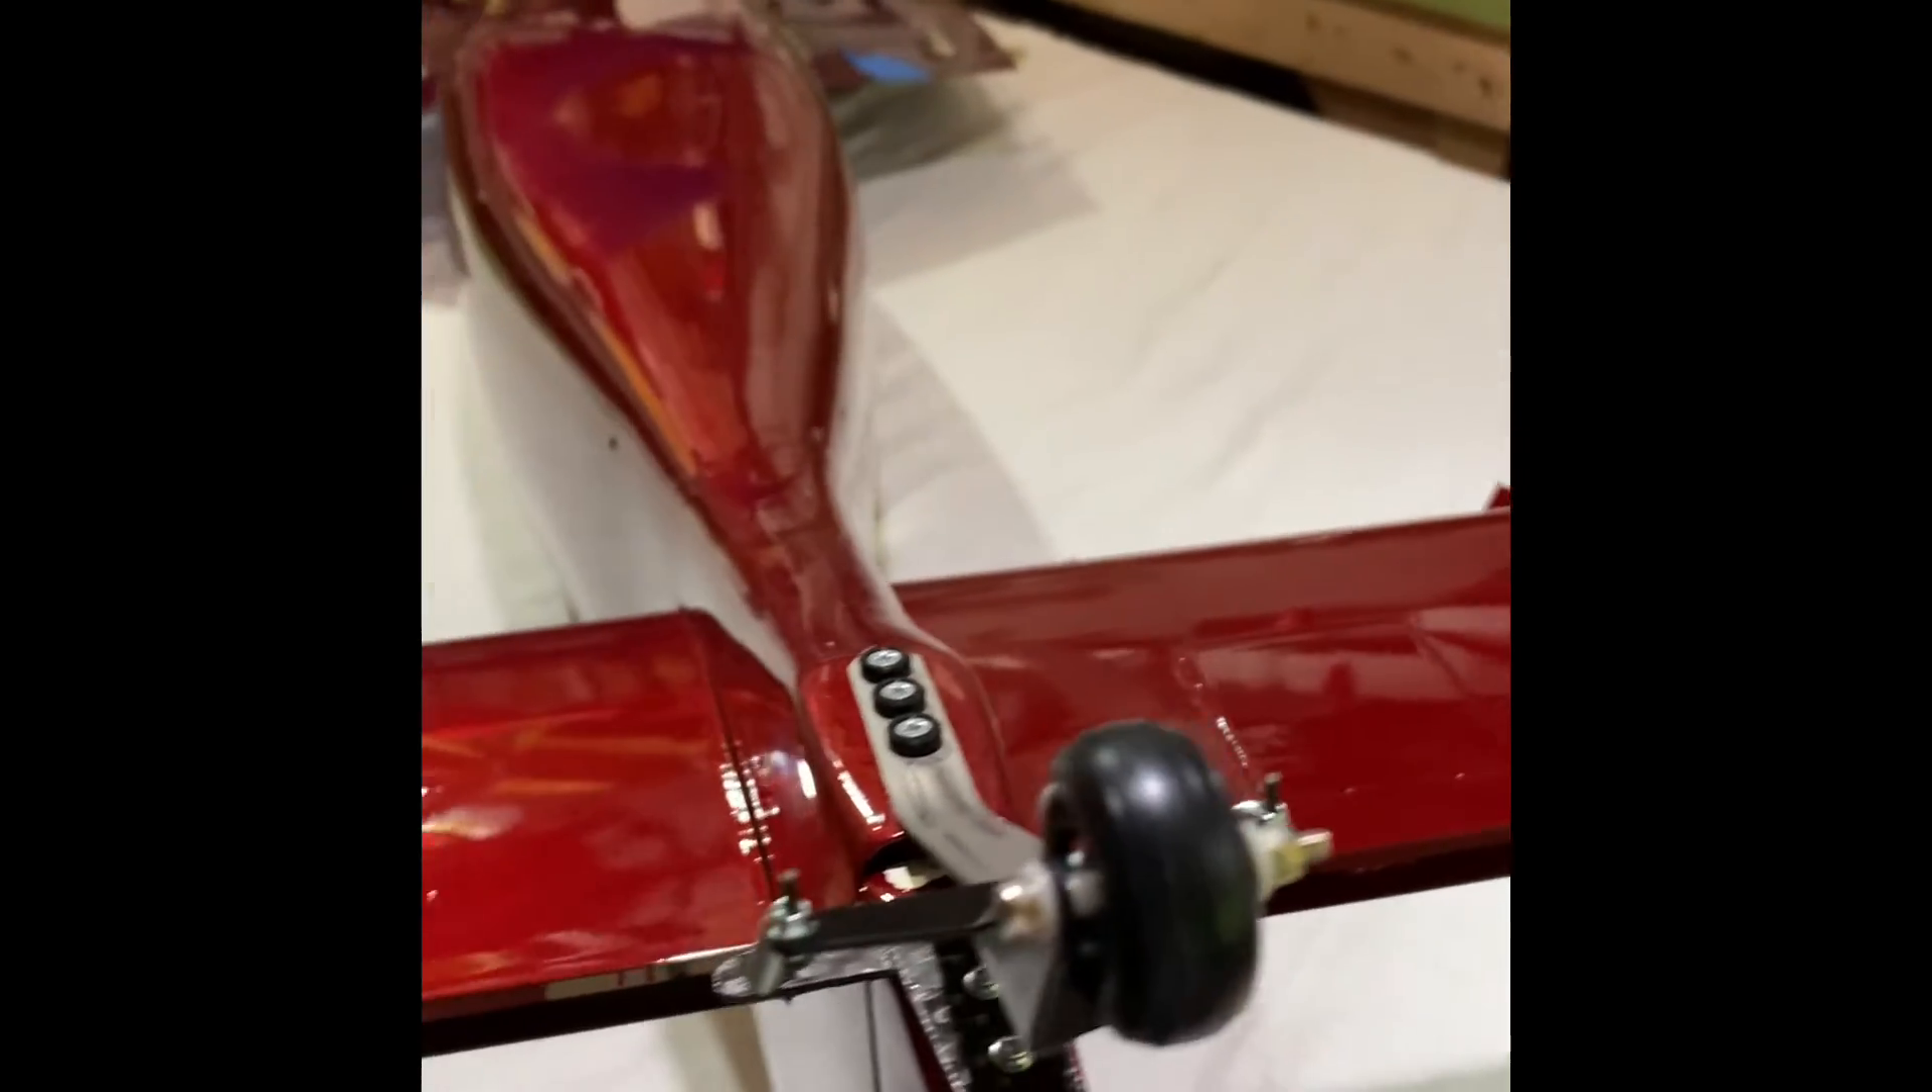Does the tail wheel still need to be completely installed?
No.